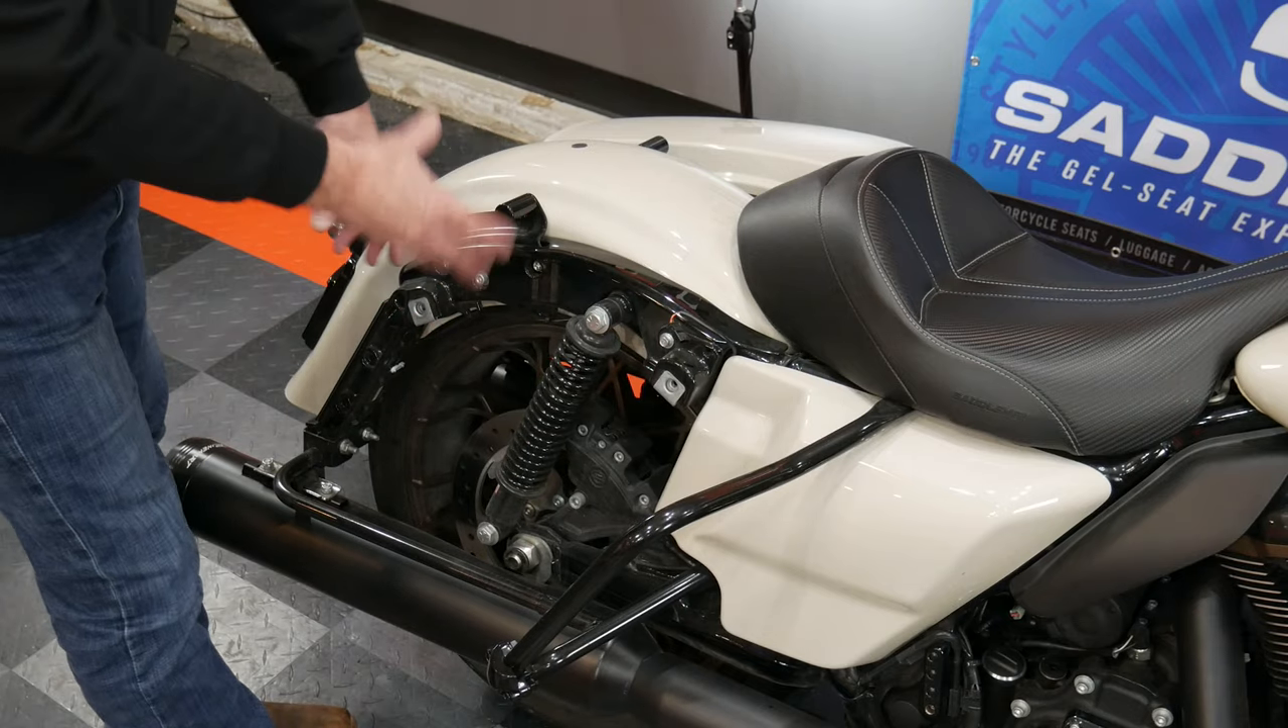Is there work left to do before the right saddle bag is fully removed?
No.